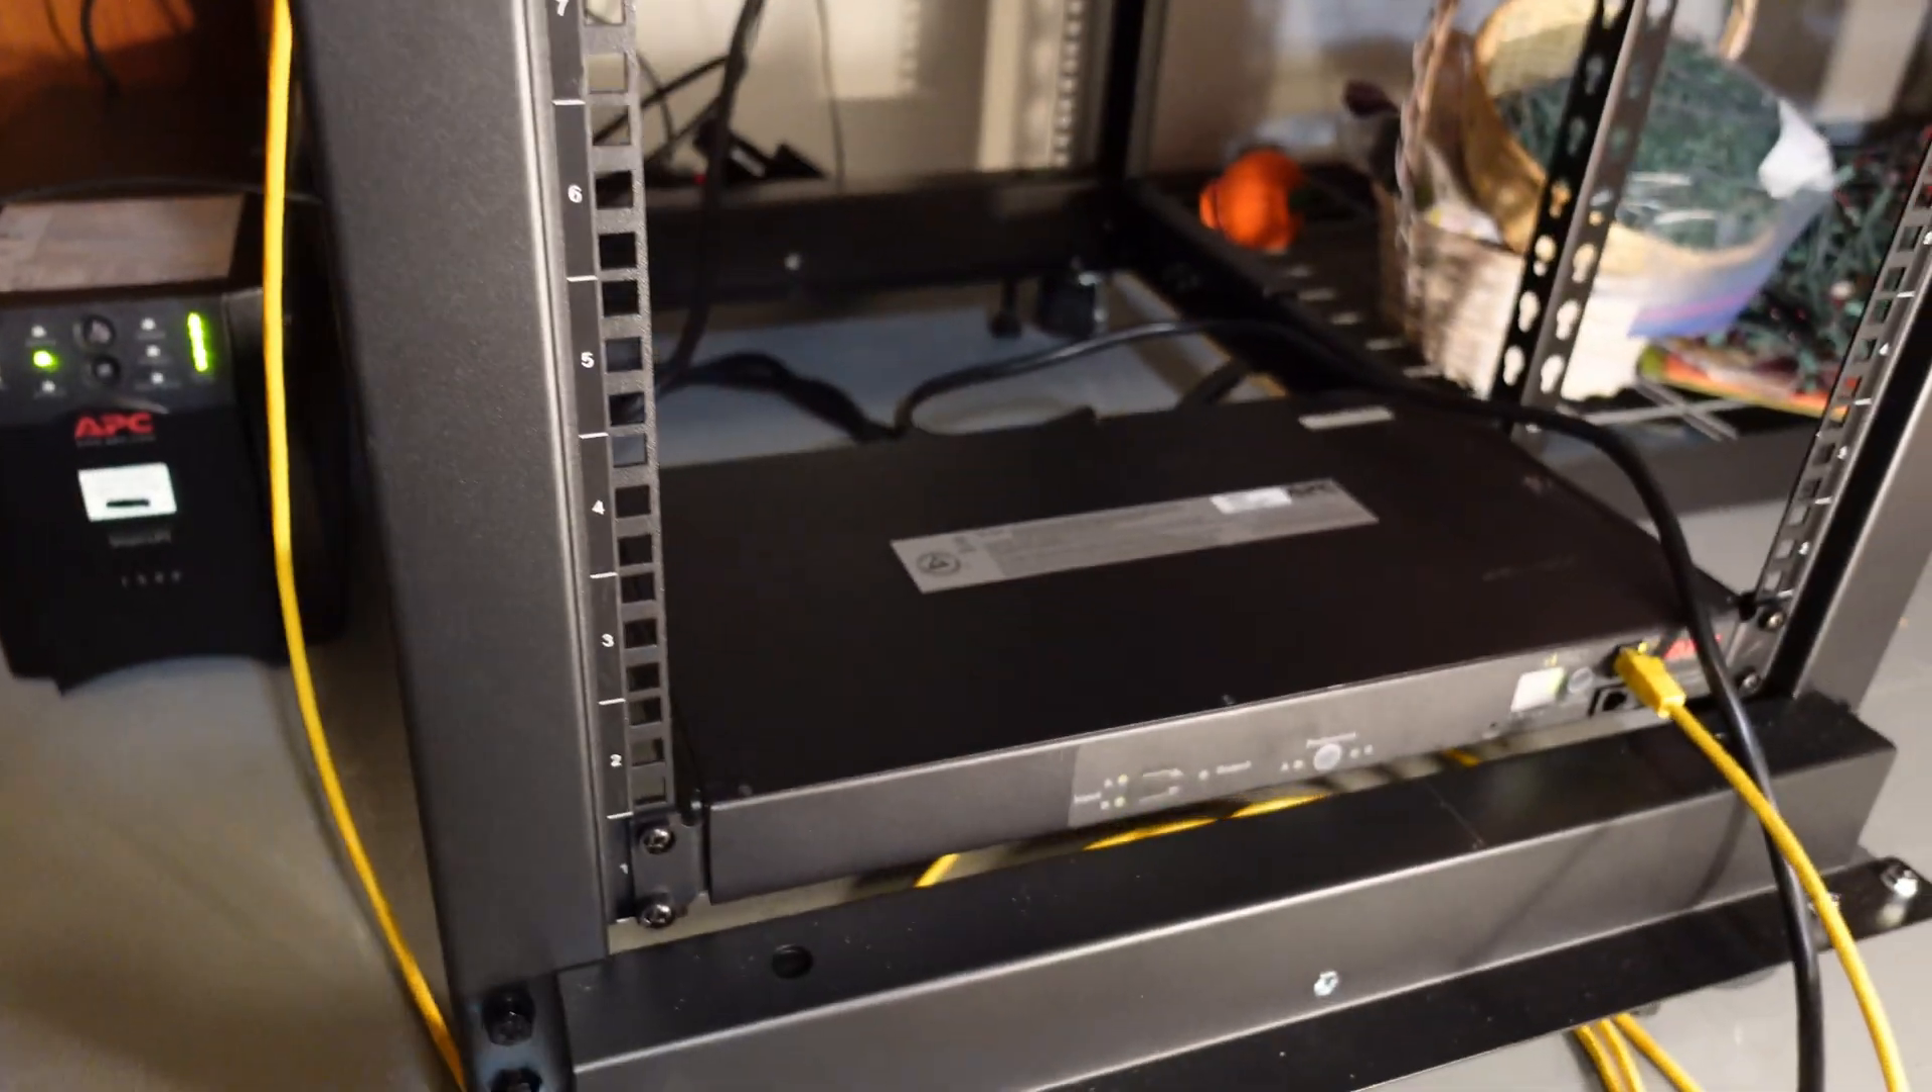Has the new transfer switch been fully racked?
Yes.